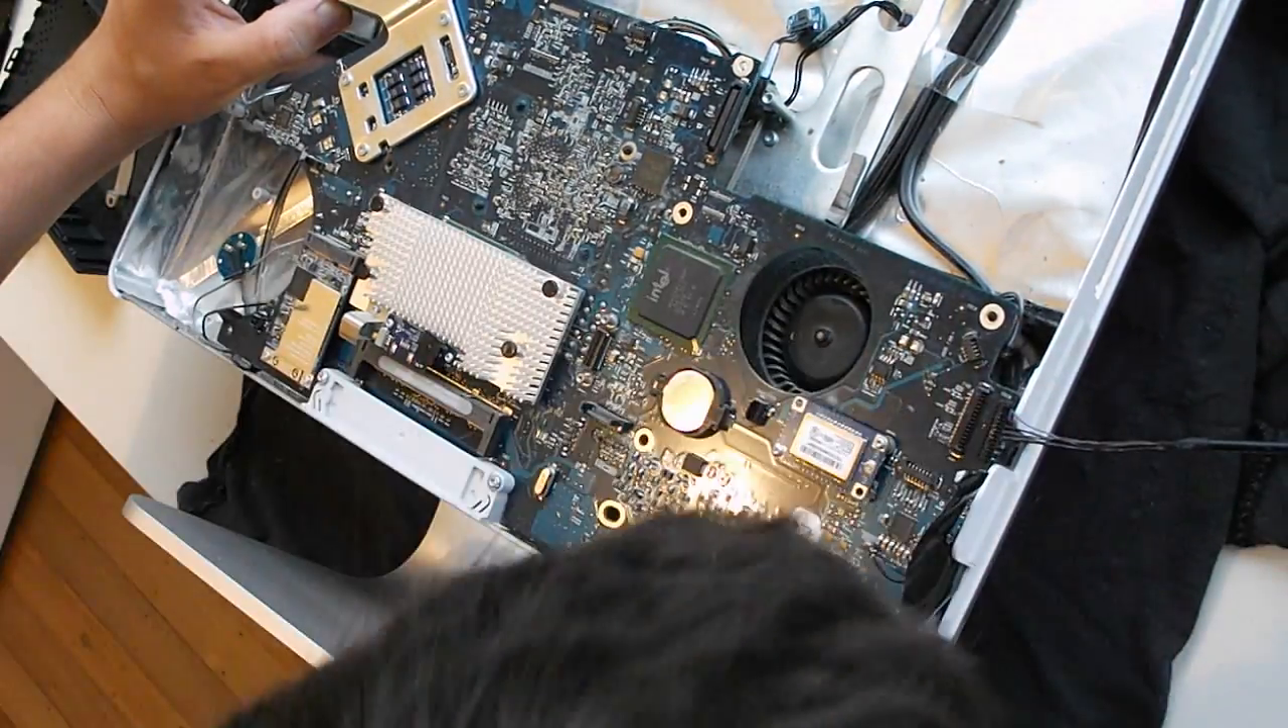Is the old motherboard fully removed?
No.